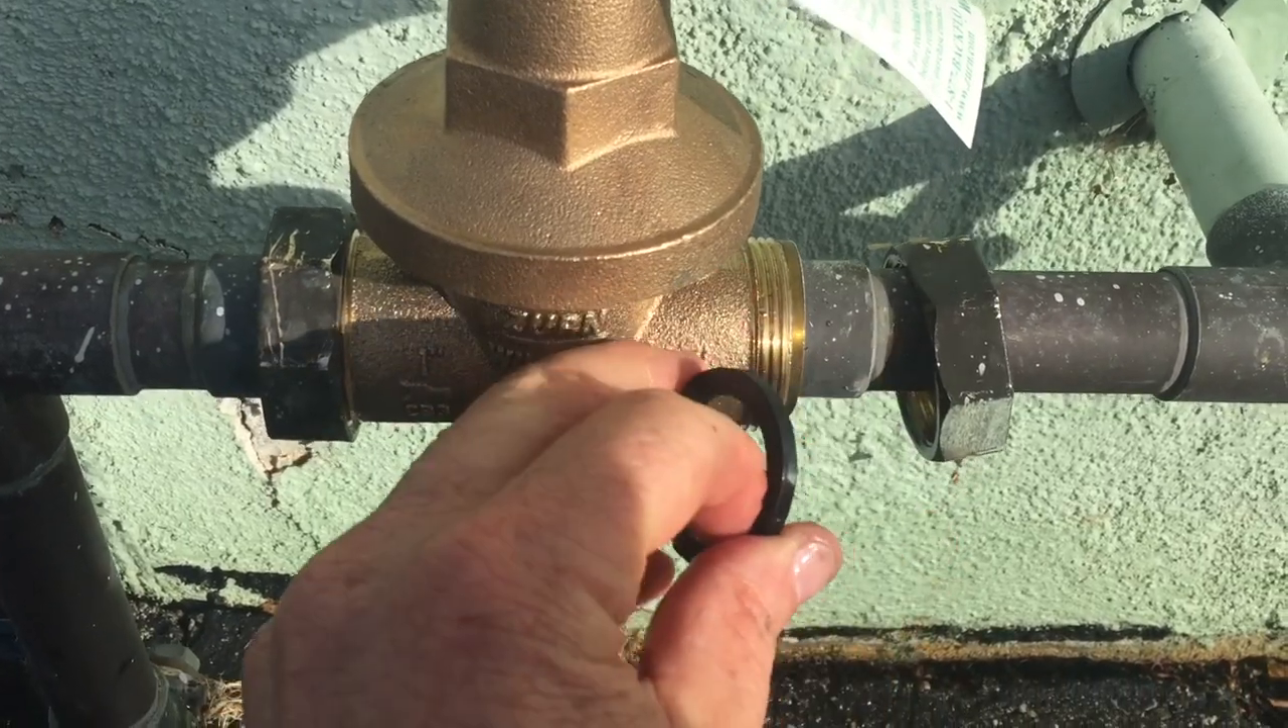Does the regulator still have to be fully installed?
Yes.